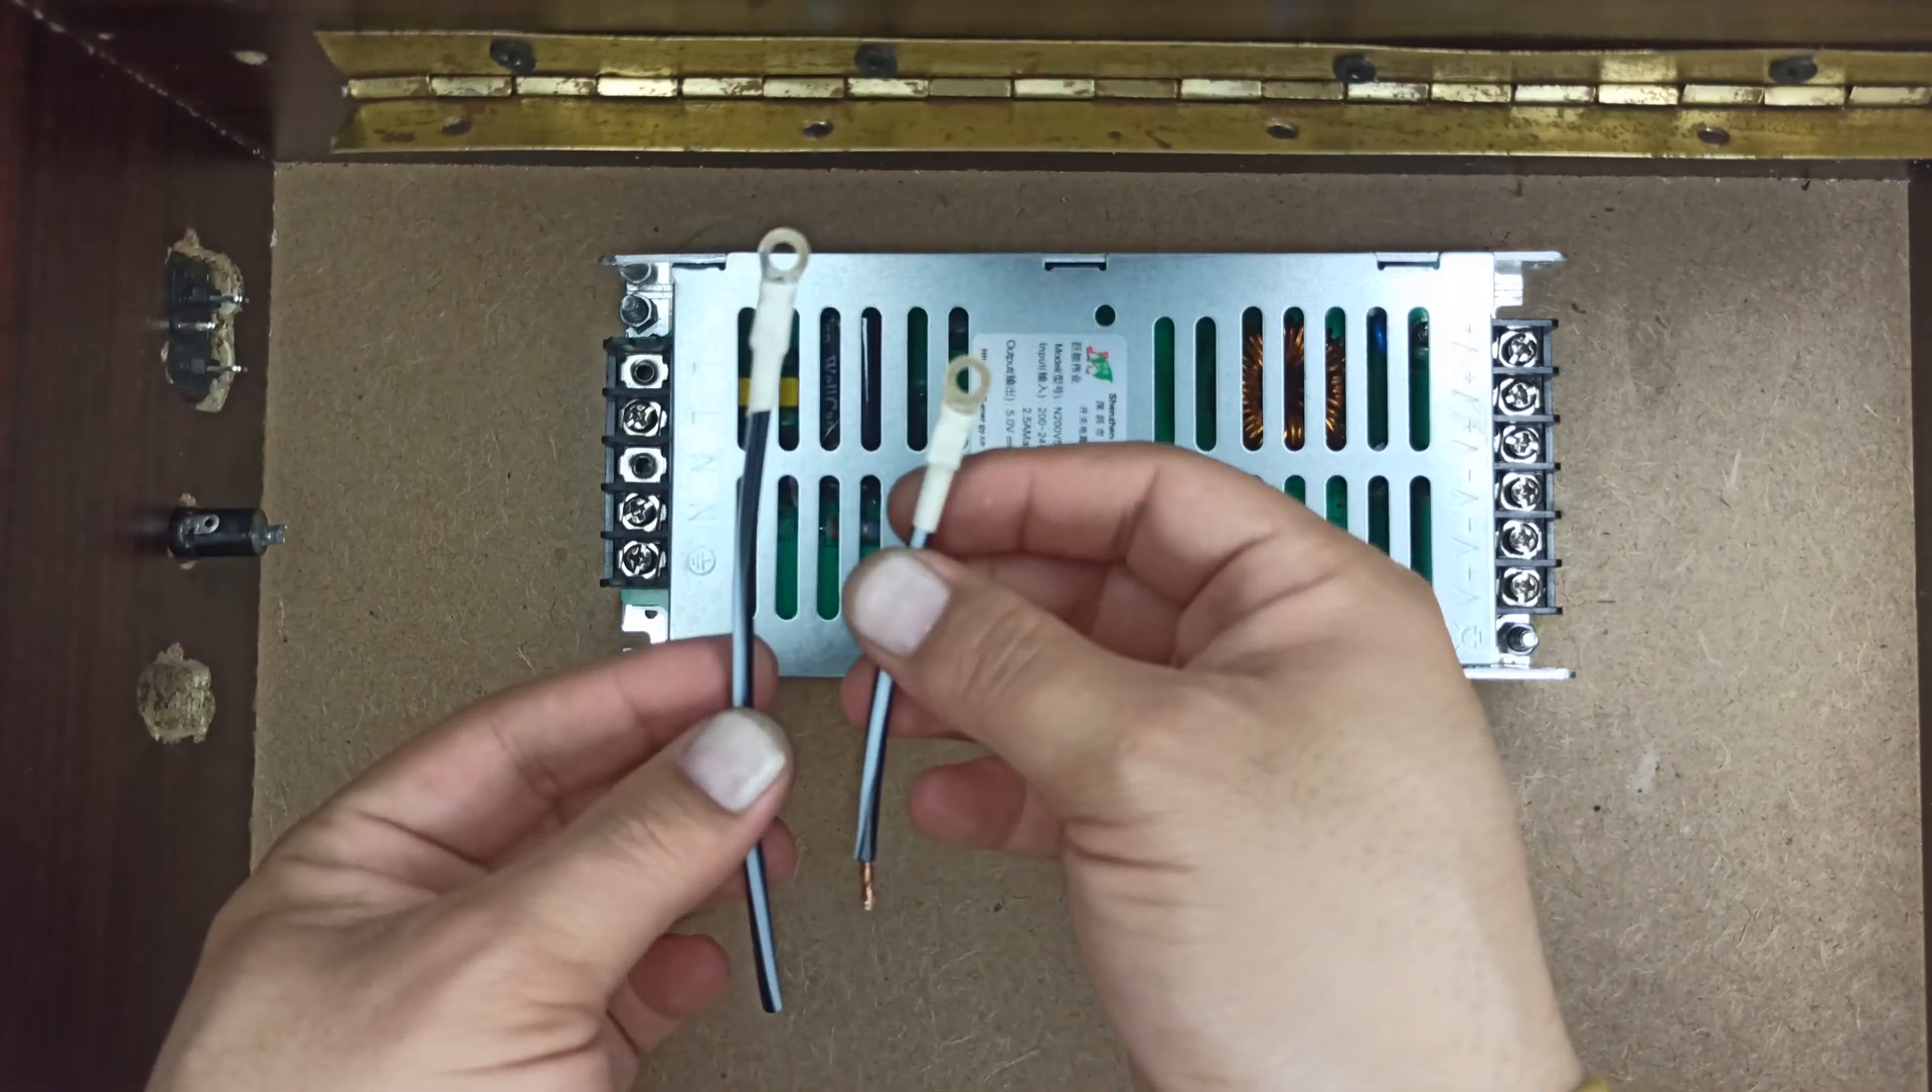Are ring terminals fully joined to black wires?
Yes.